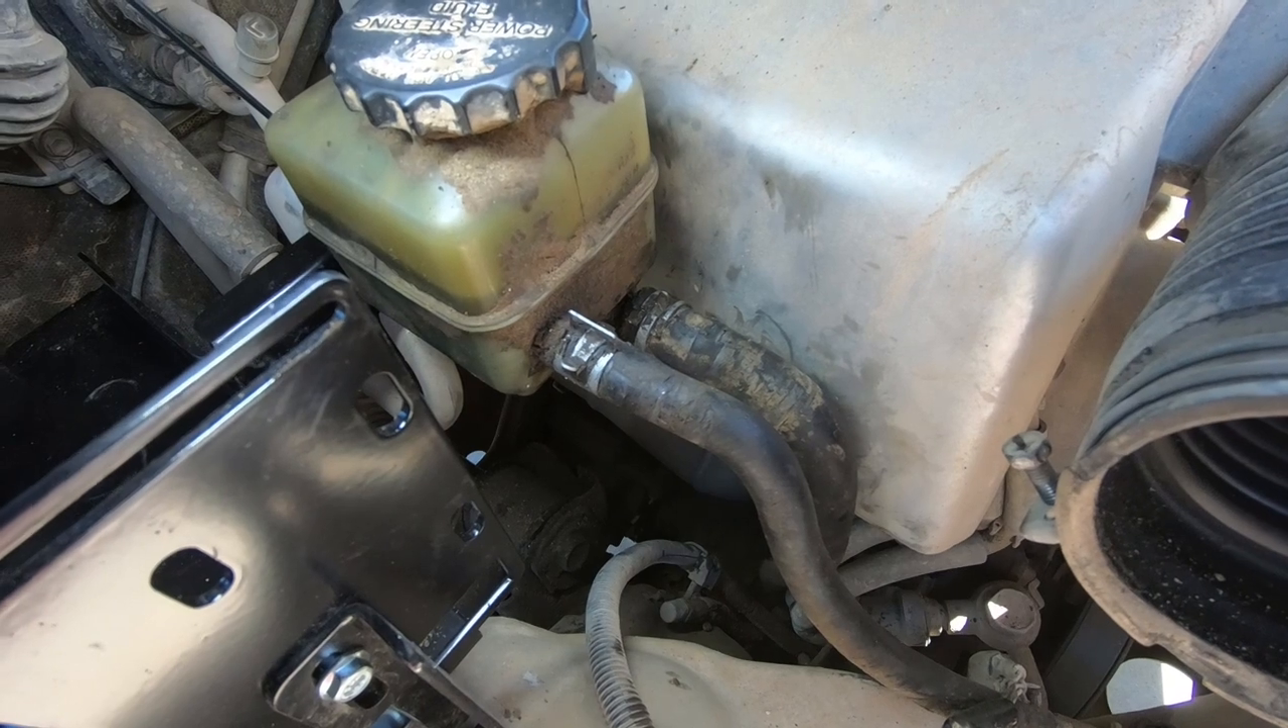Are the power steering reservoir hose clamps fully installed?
Yes.